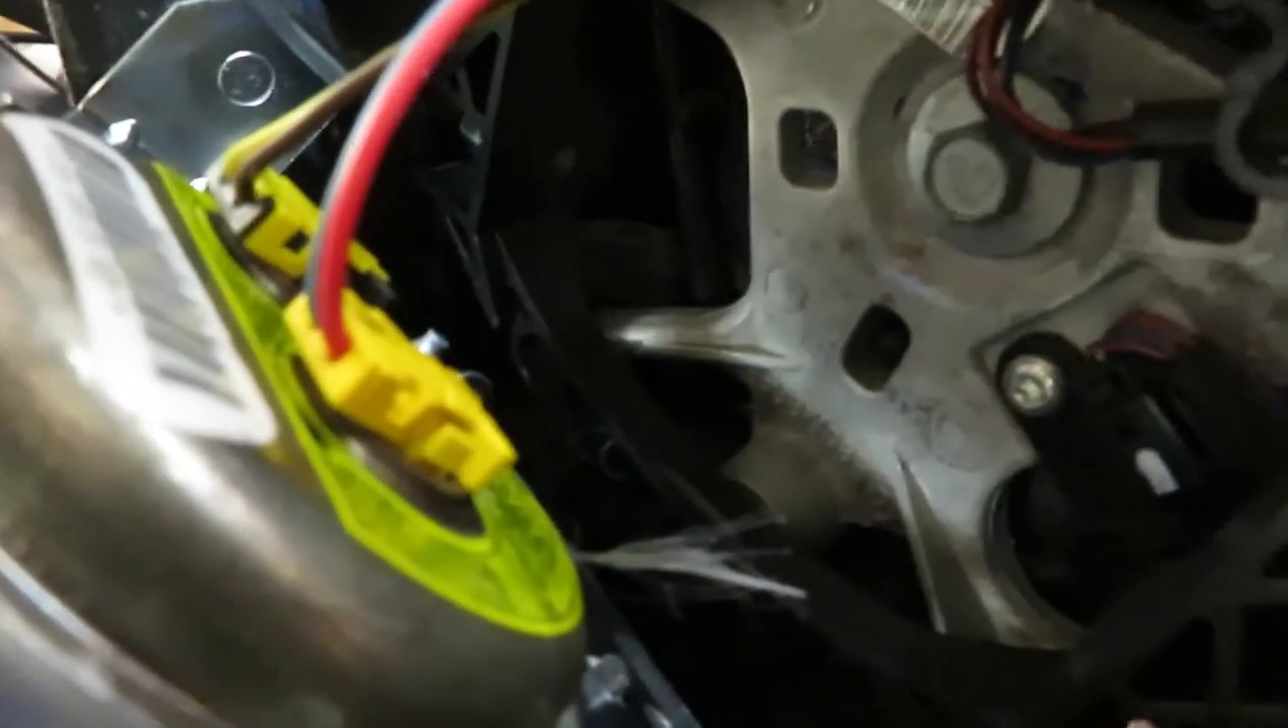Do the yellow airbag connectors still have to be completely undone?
Yes.